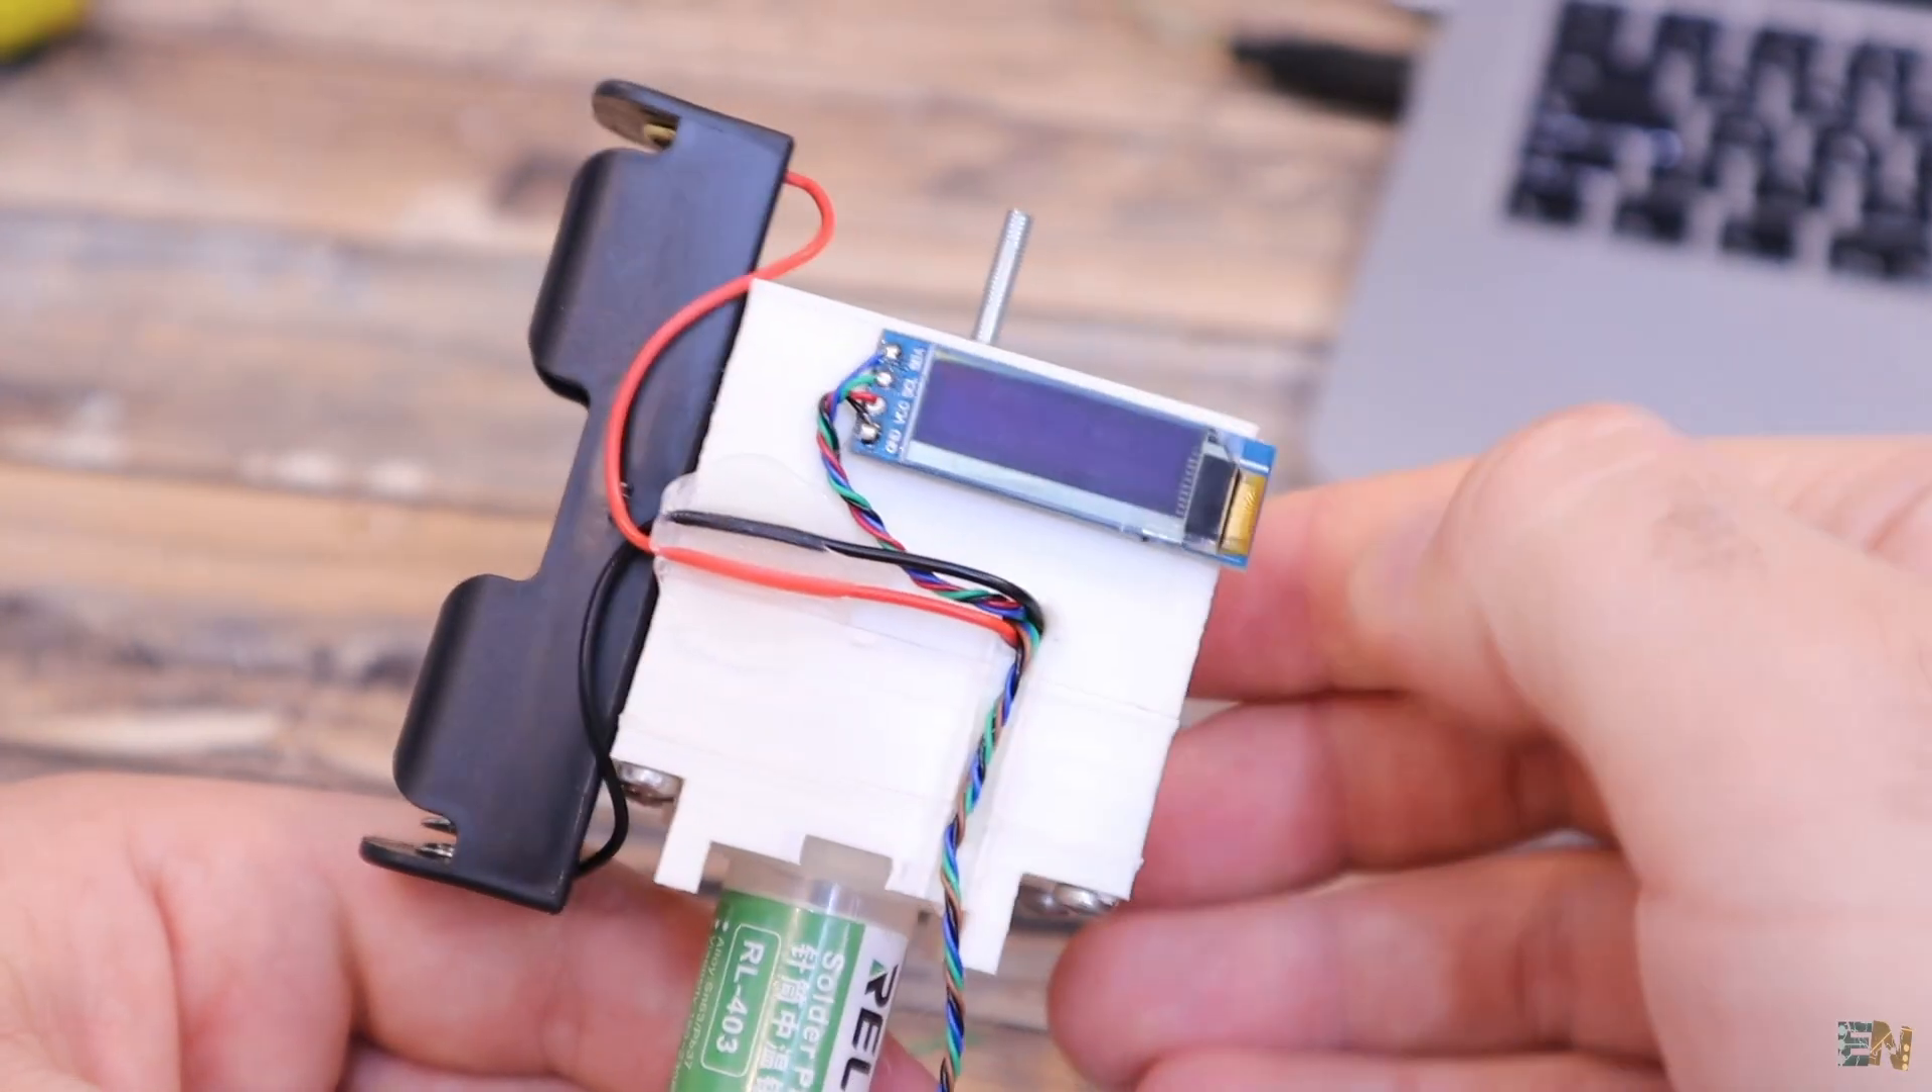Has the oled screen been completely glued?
Yes.